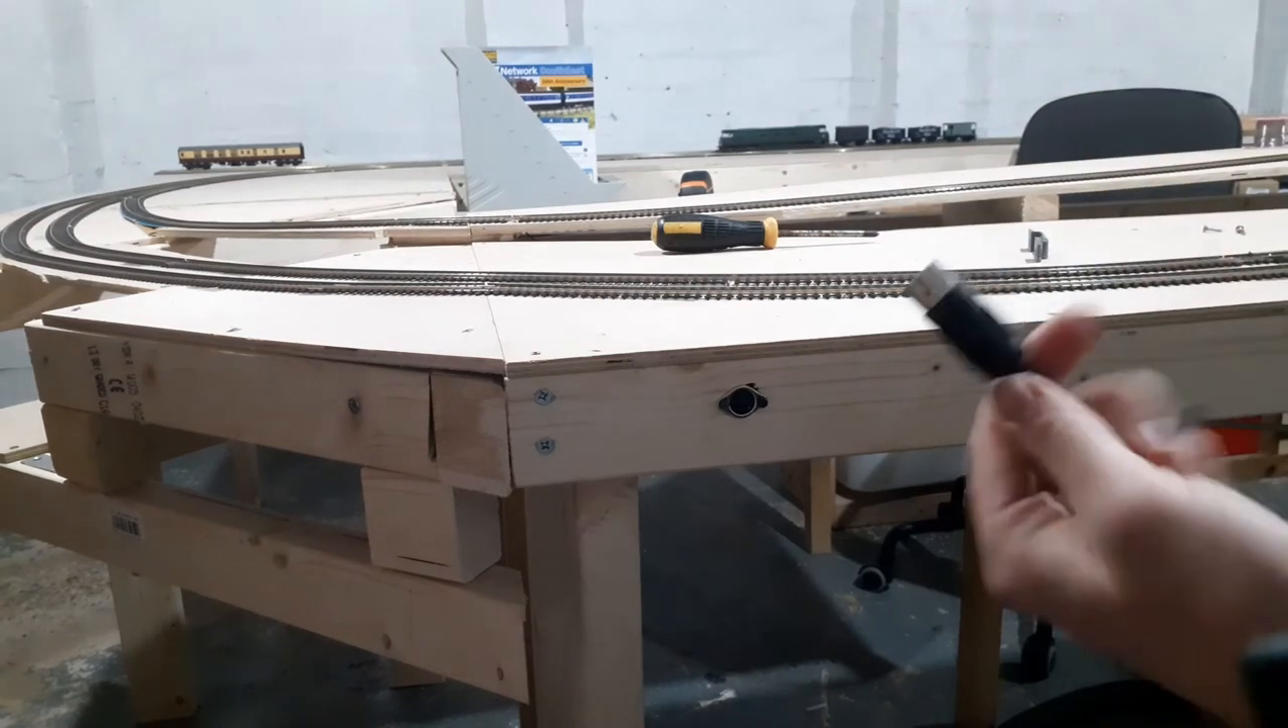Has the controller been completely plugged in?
No.